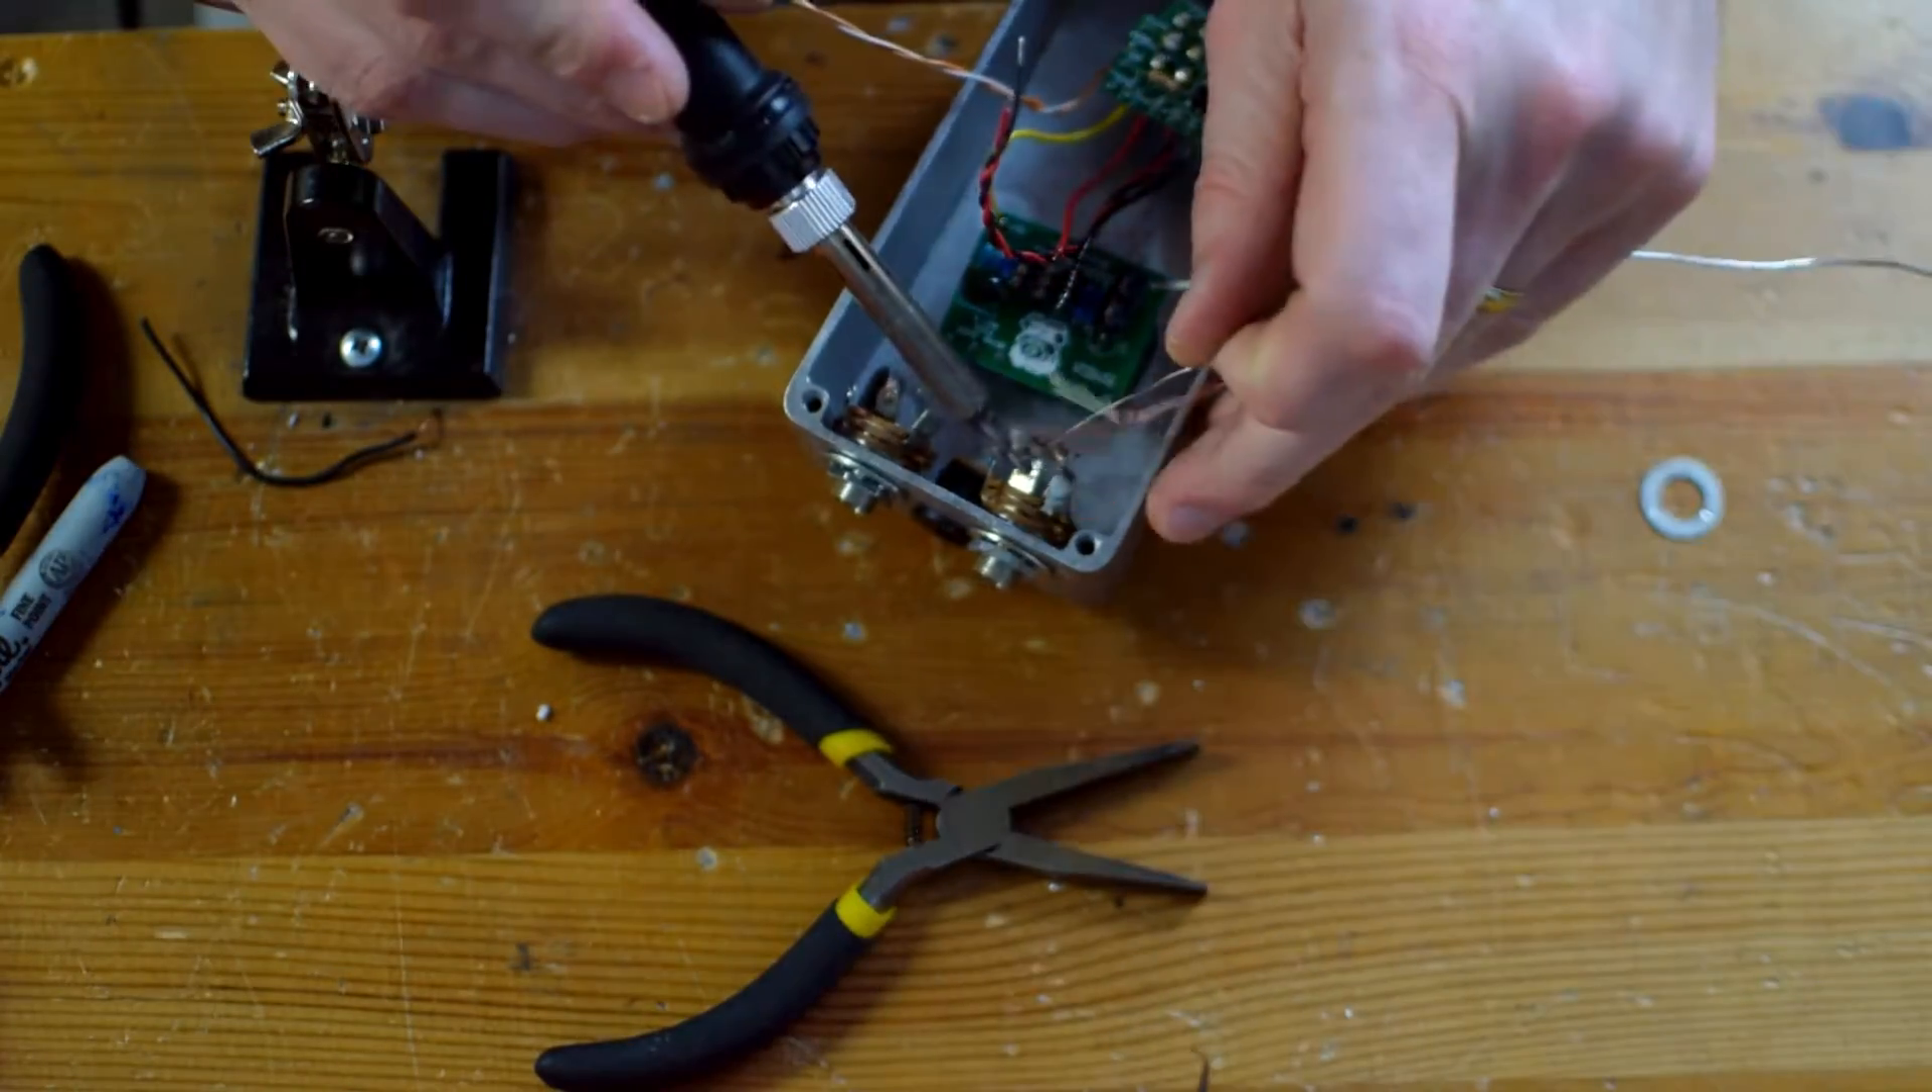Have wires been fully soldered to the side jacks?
No.